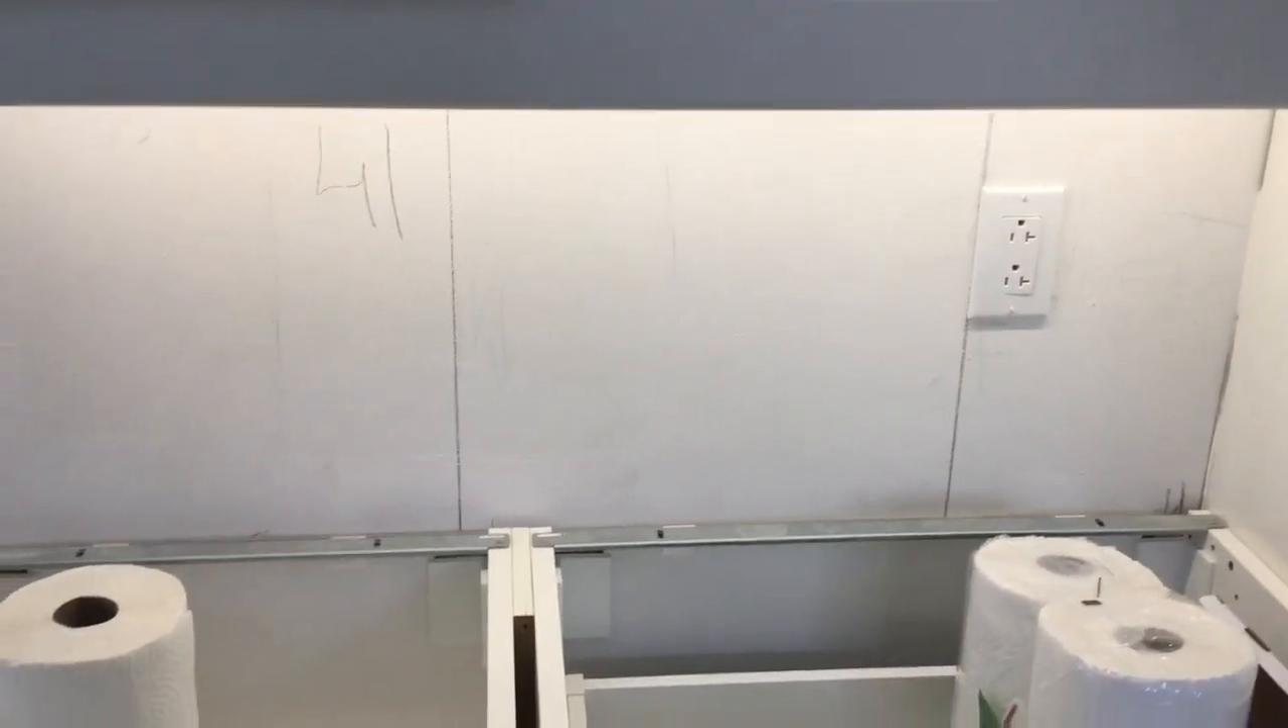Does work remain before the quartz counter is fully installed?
Yes.